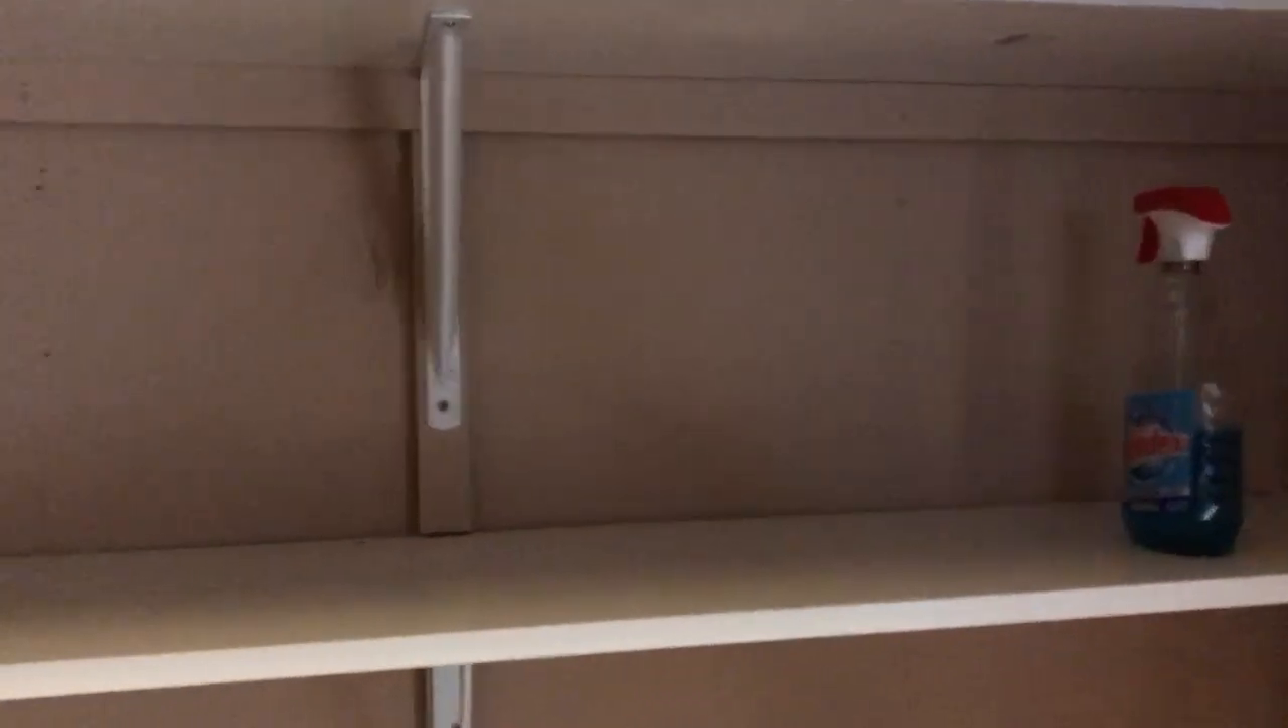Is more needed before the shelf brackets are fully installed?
No.